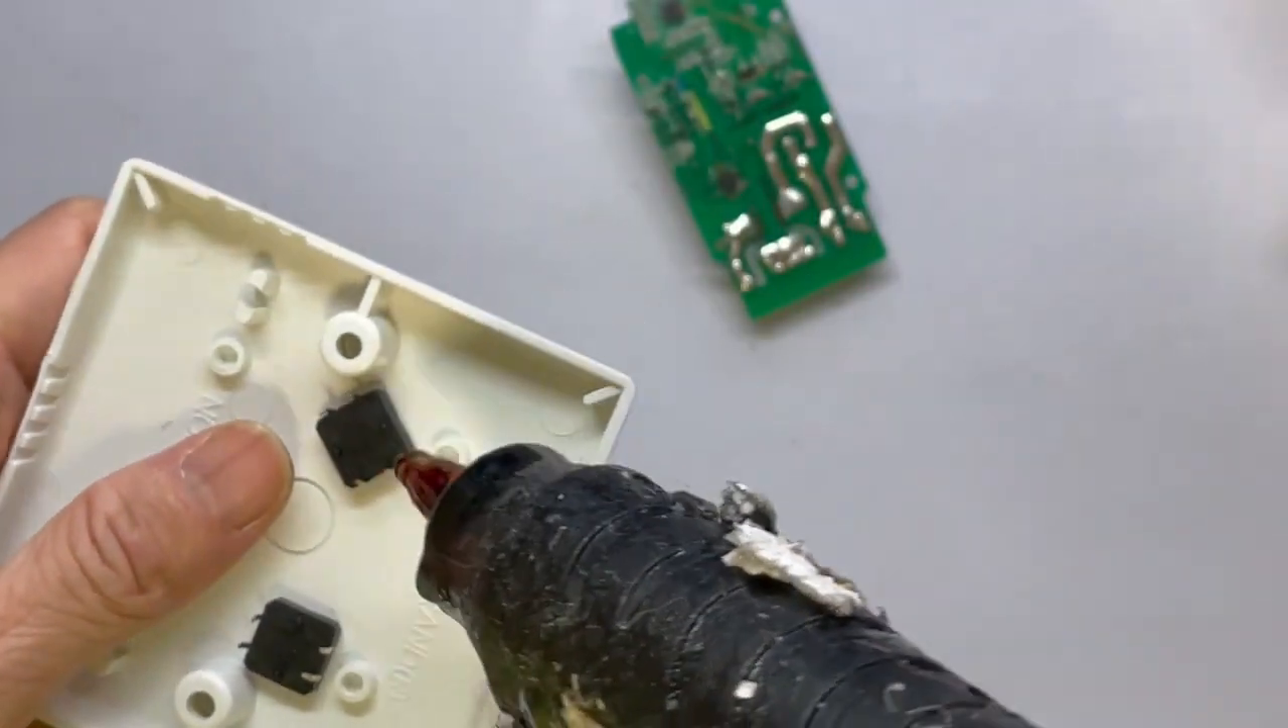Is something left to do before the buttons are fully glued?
Yes.